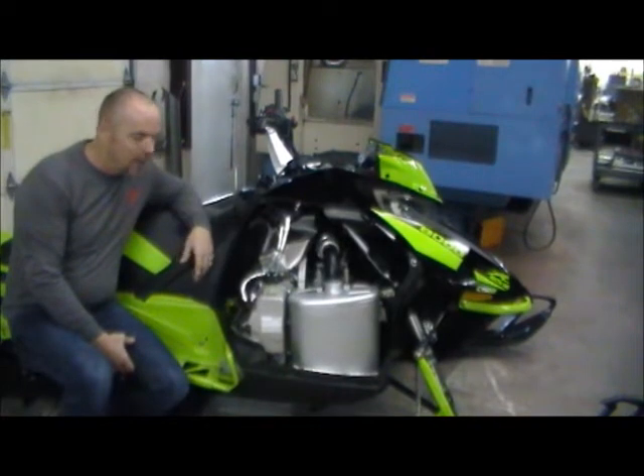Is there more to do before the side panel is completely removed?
No.